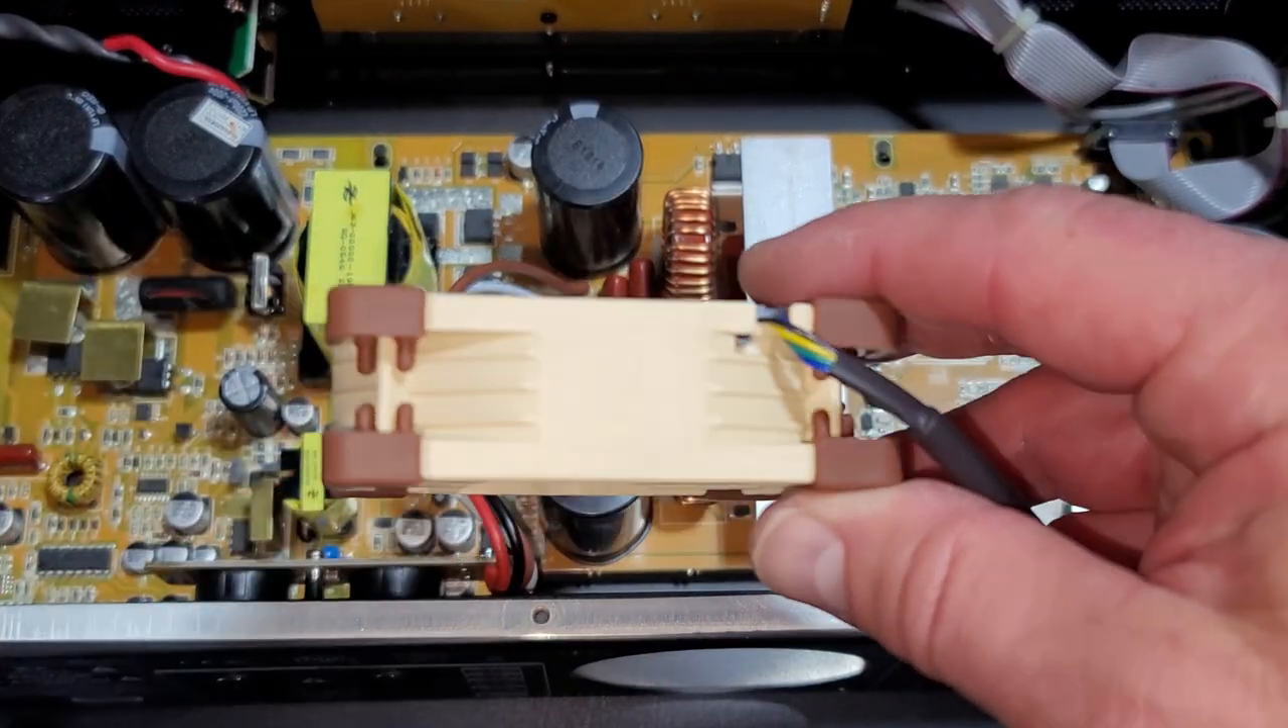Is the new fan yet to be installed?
Yes.